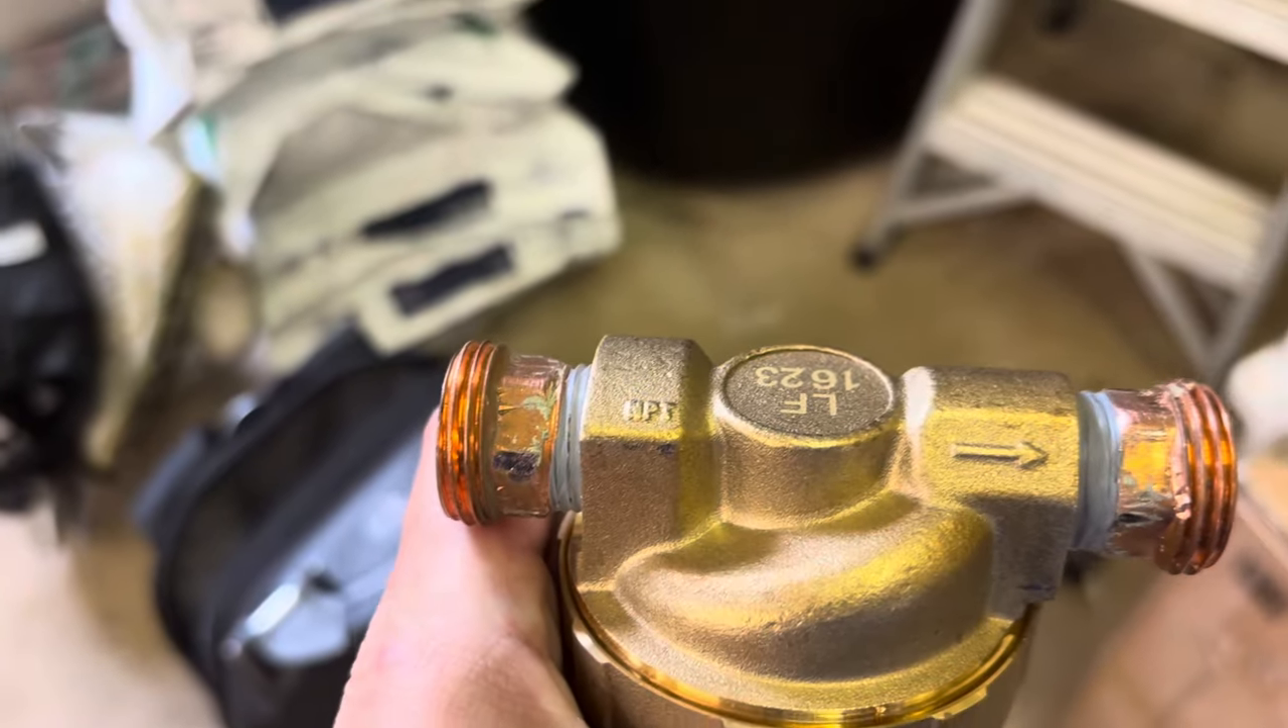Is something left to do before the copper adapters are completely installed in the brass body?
No.